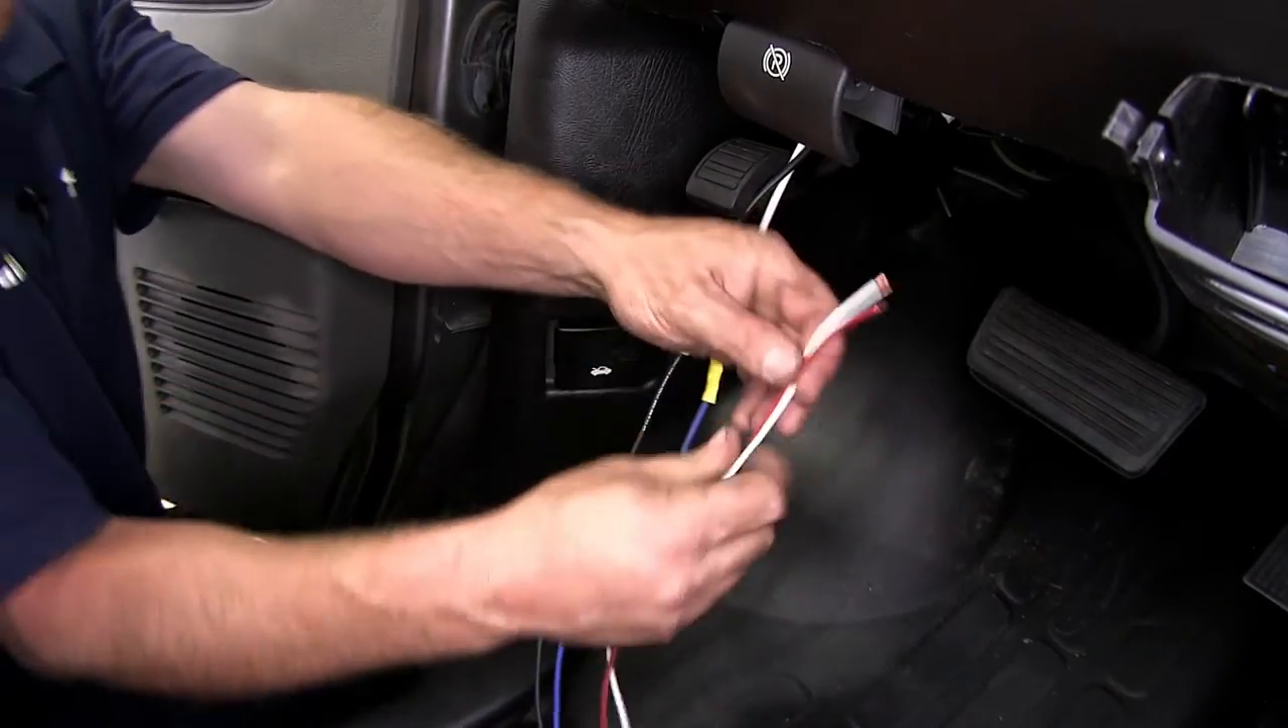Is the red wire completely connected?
No.